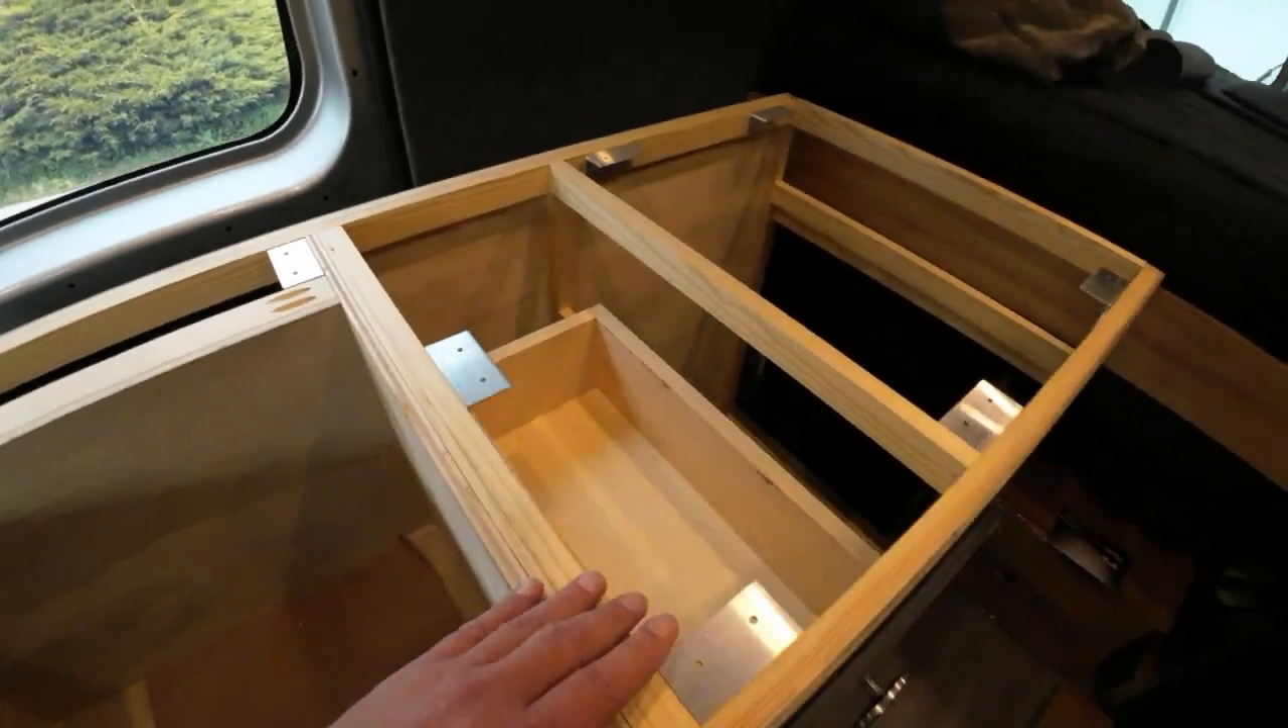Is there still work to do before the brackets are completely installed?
No.